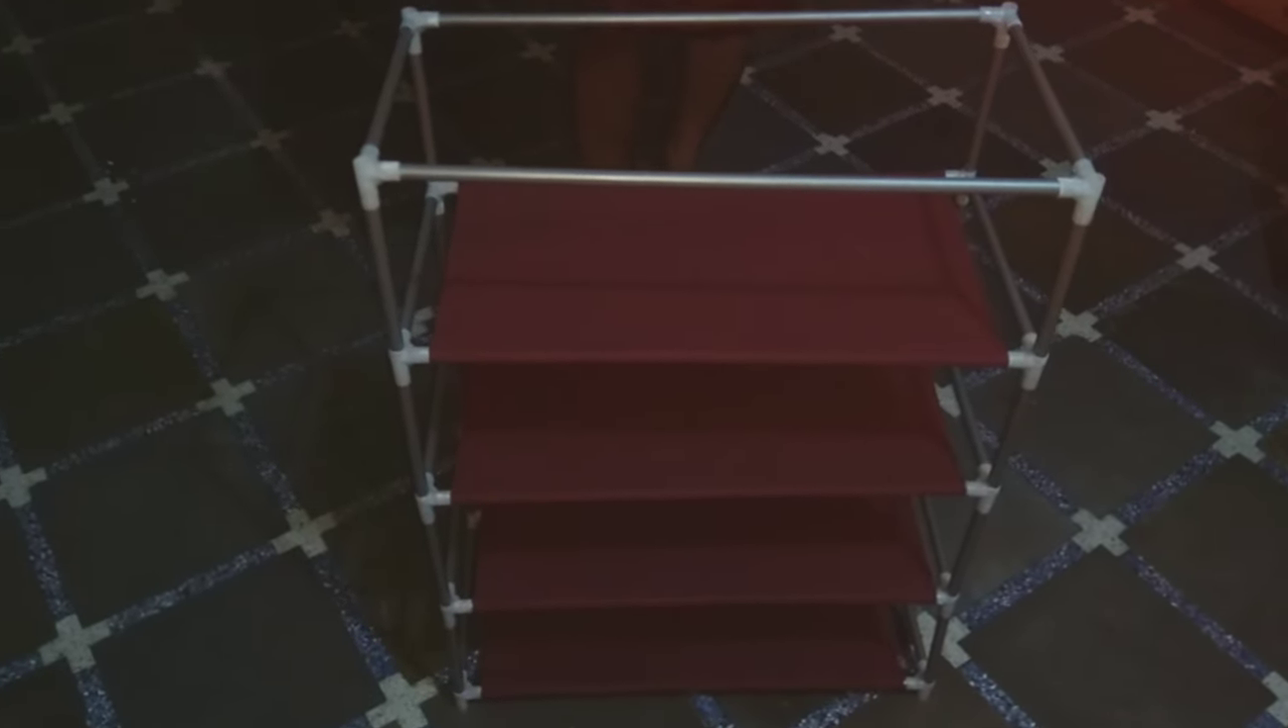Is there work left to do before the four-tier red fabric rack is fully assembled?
No.